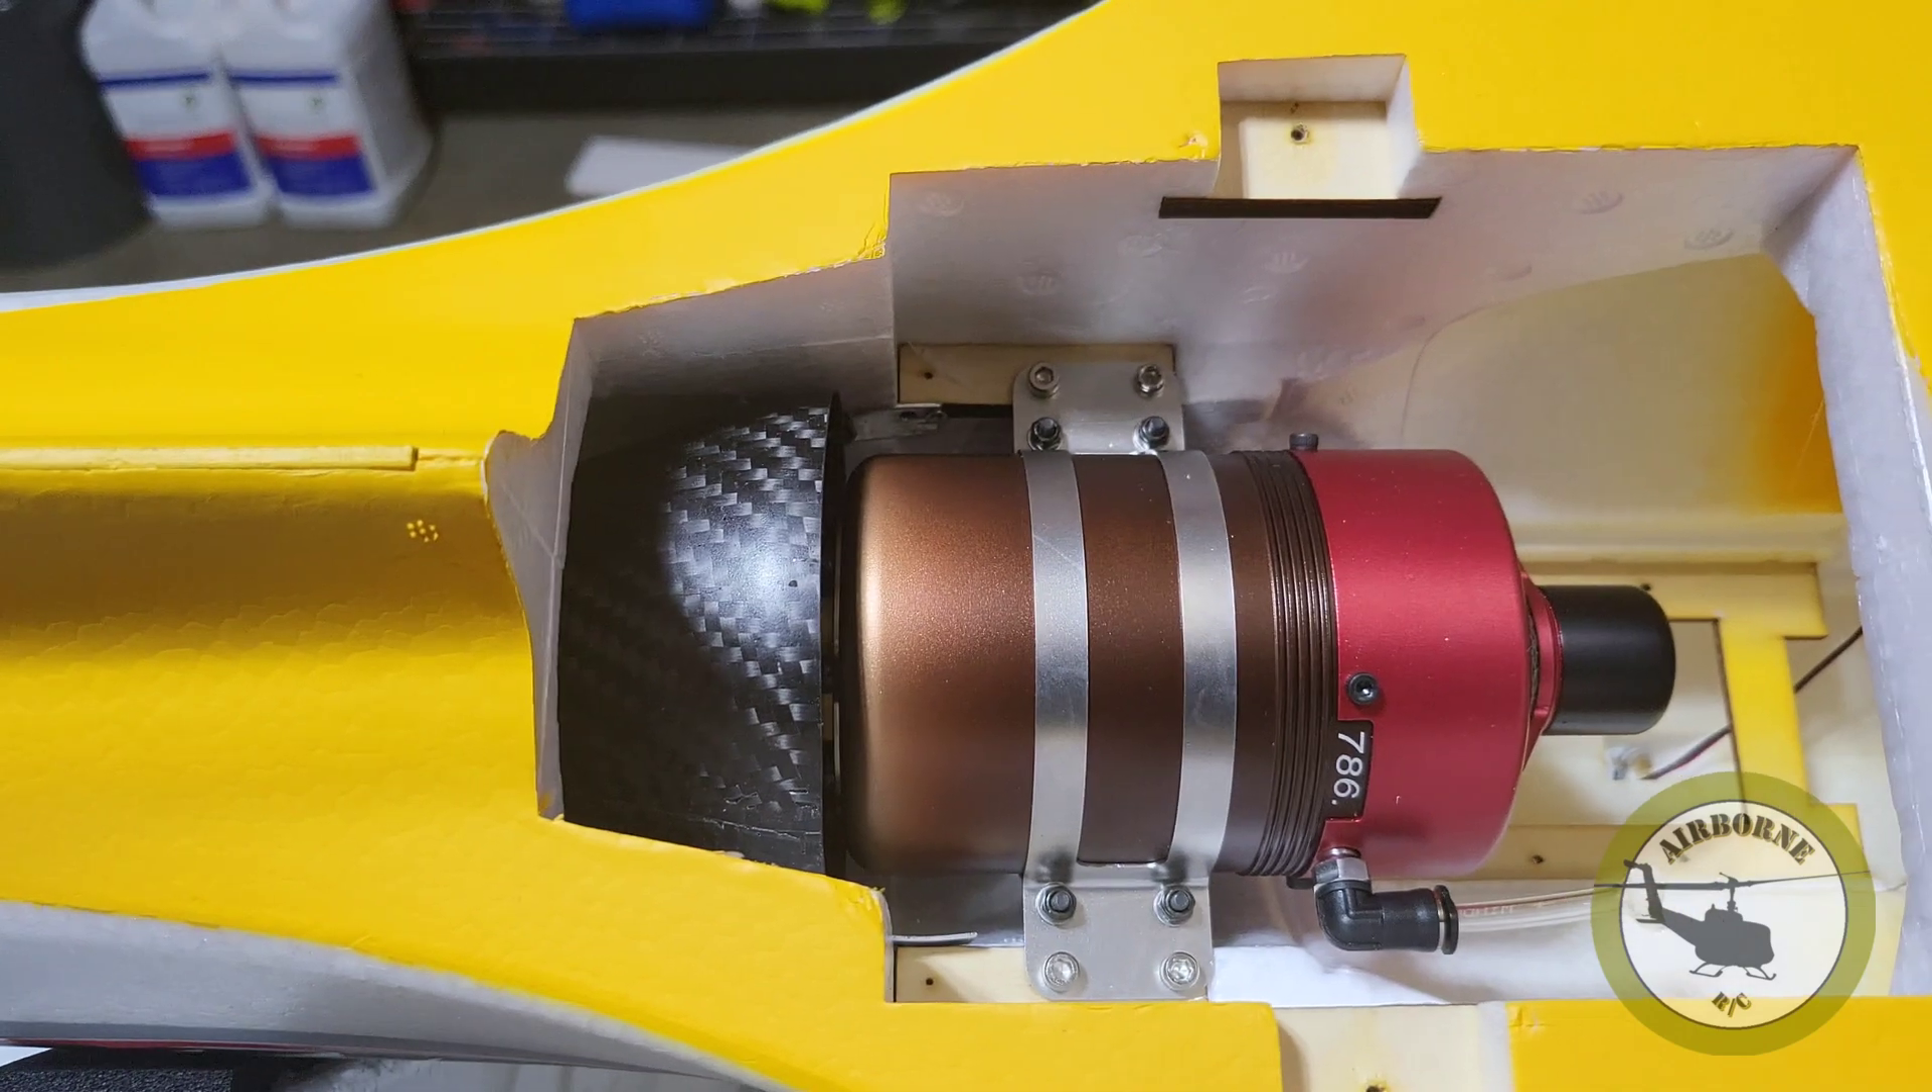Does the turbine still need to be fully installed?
No.